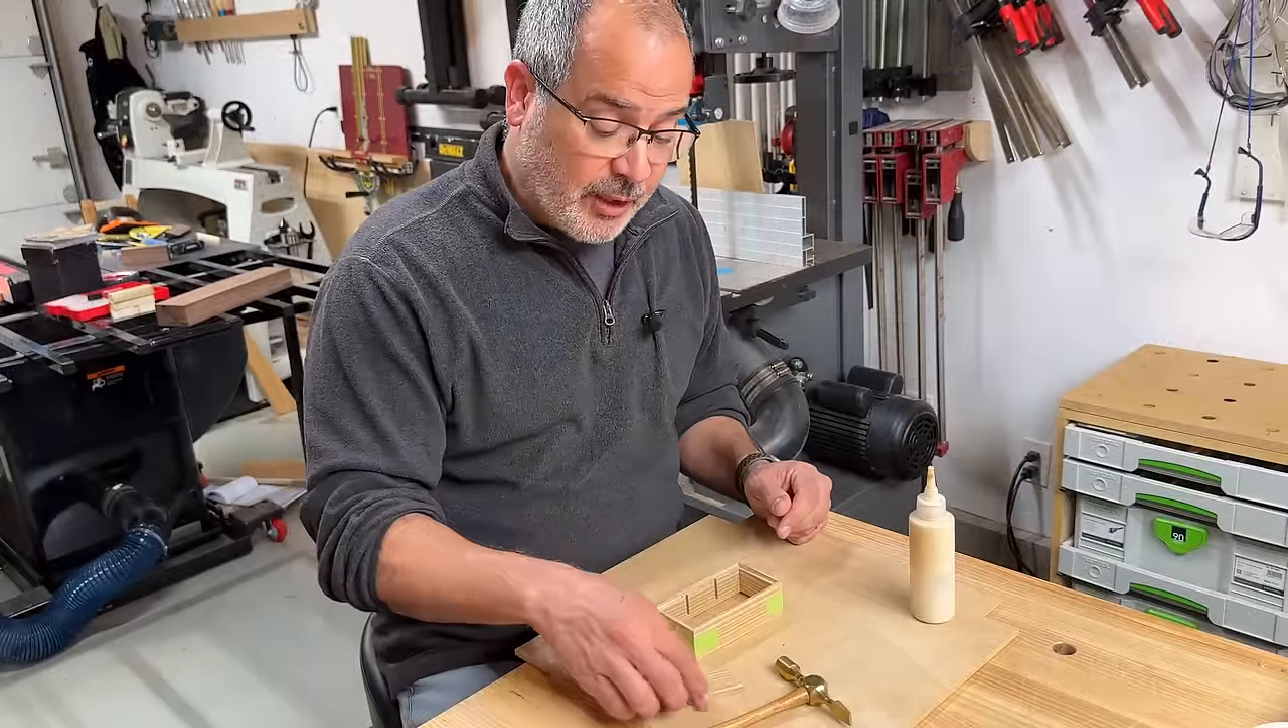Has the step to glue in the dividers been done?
No.